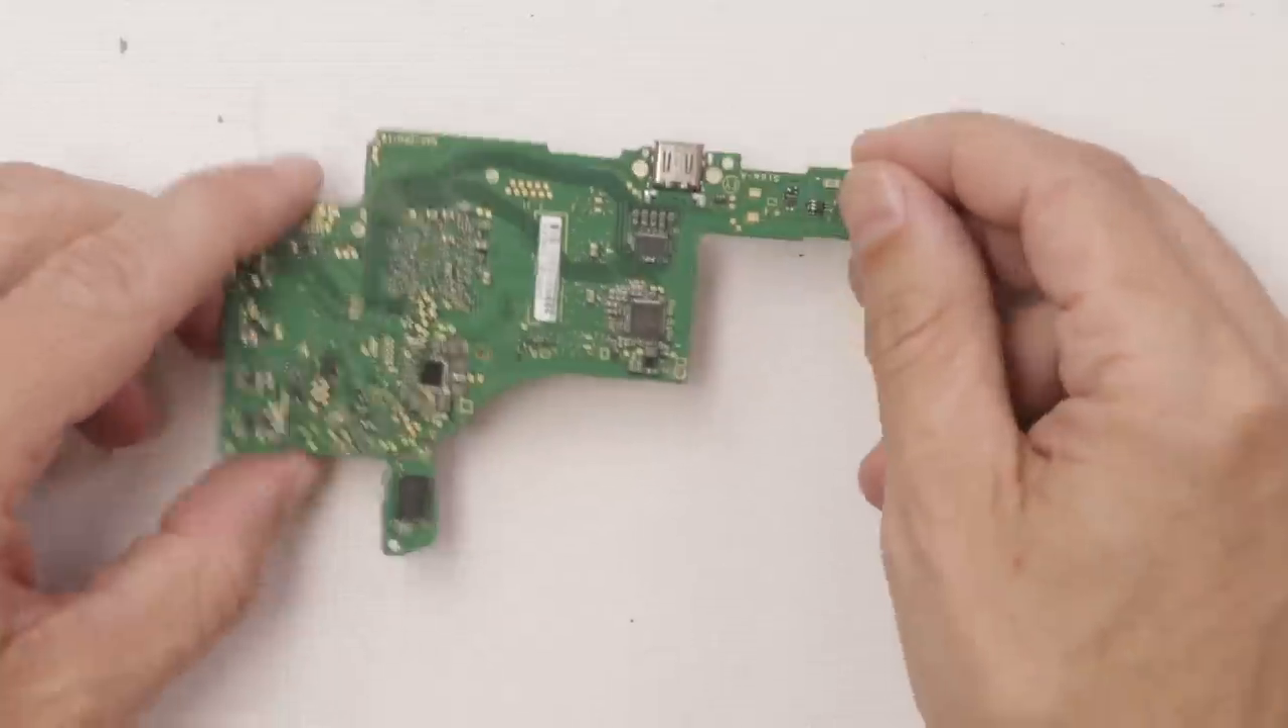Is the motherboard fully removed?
Yes.